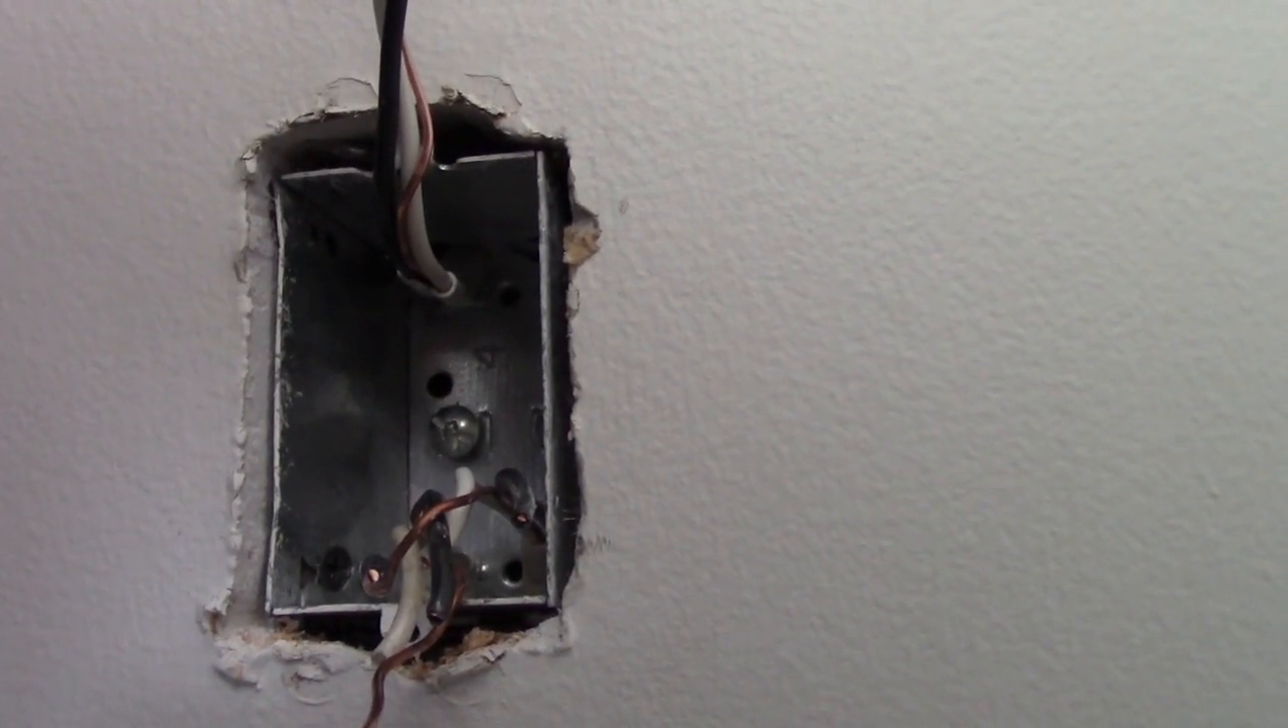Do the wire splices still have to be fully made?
Yes.